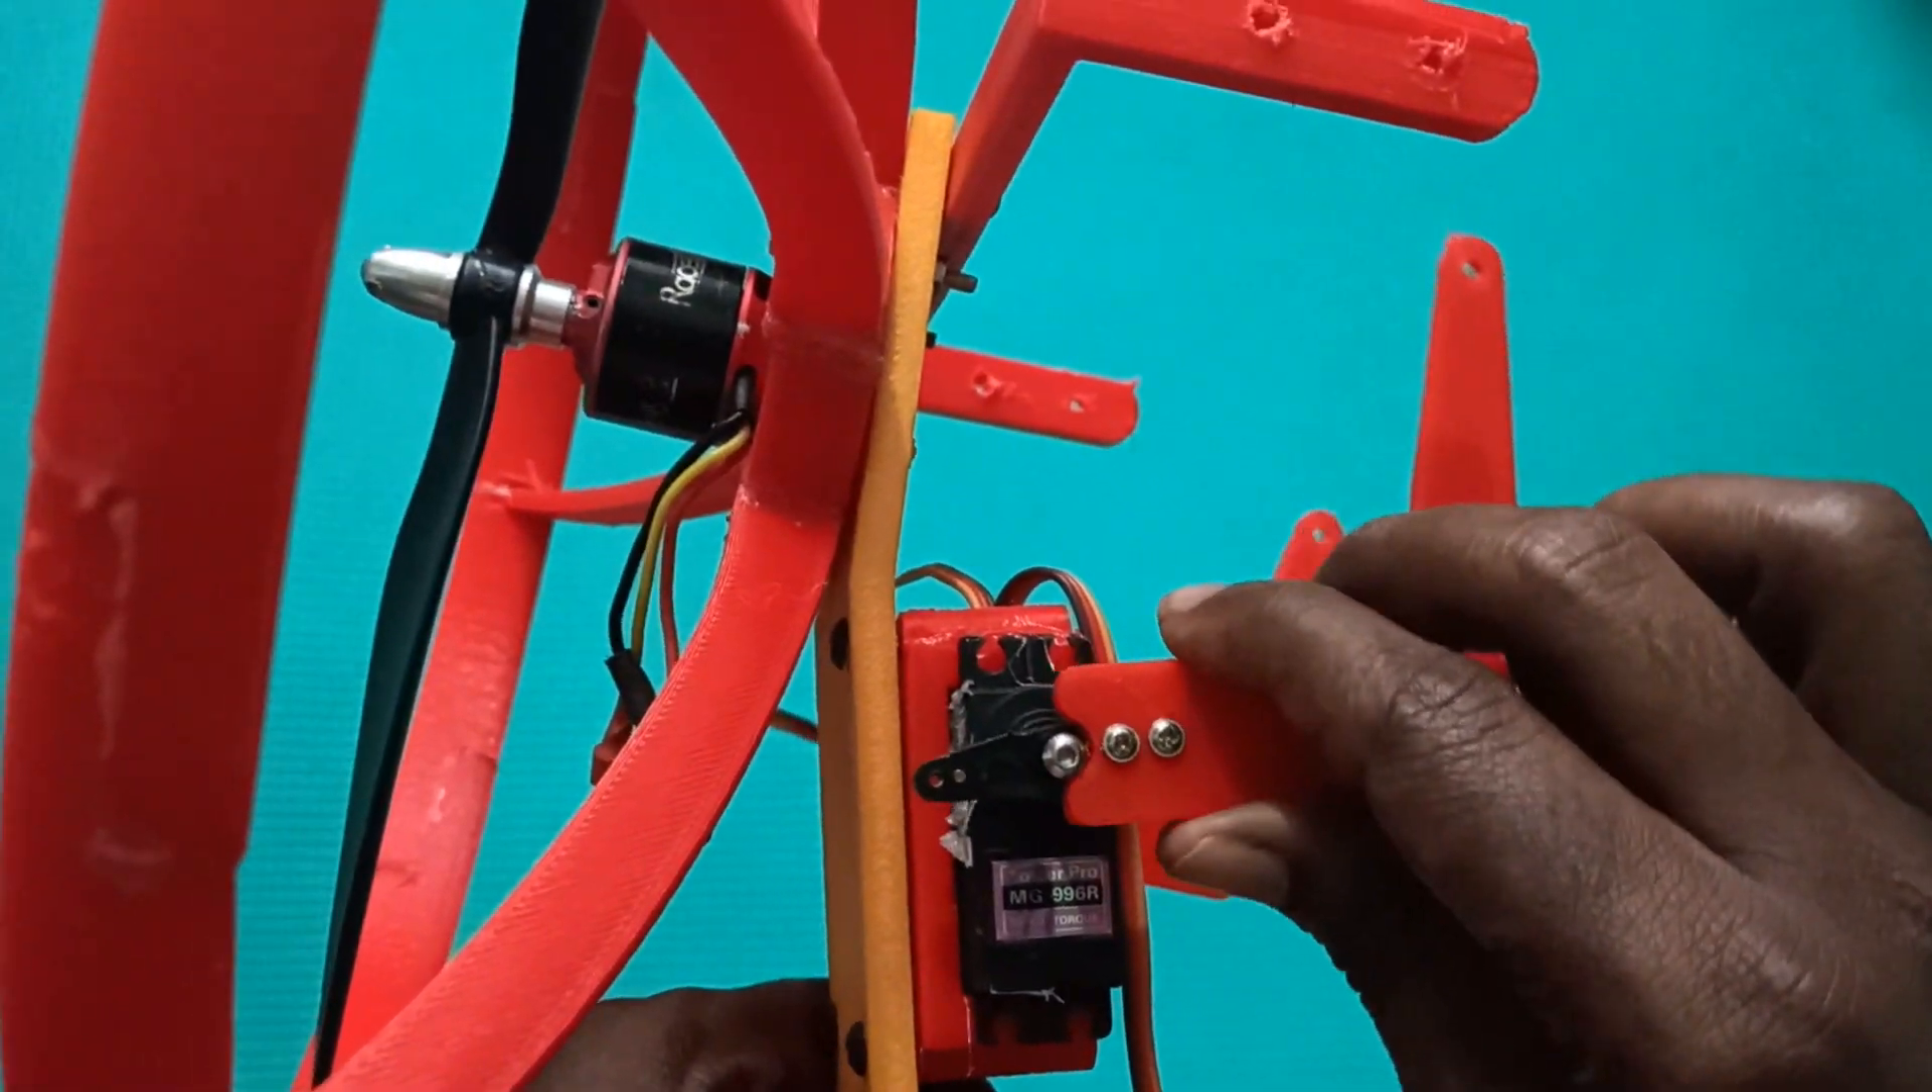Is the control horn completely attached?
Yes.